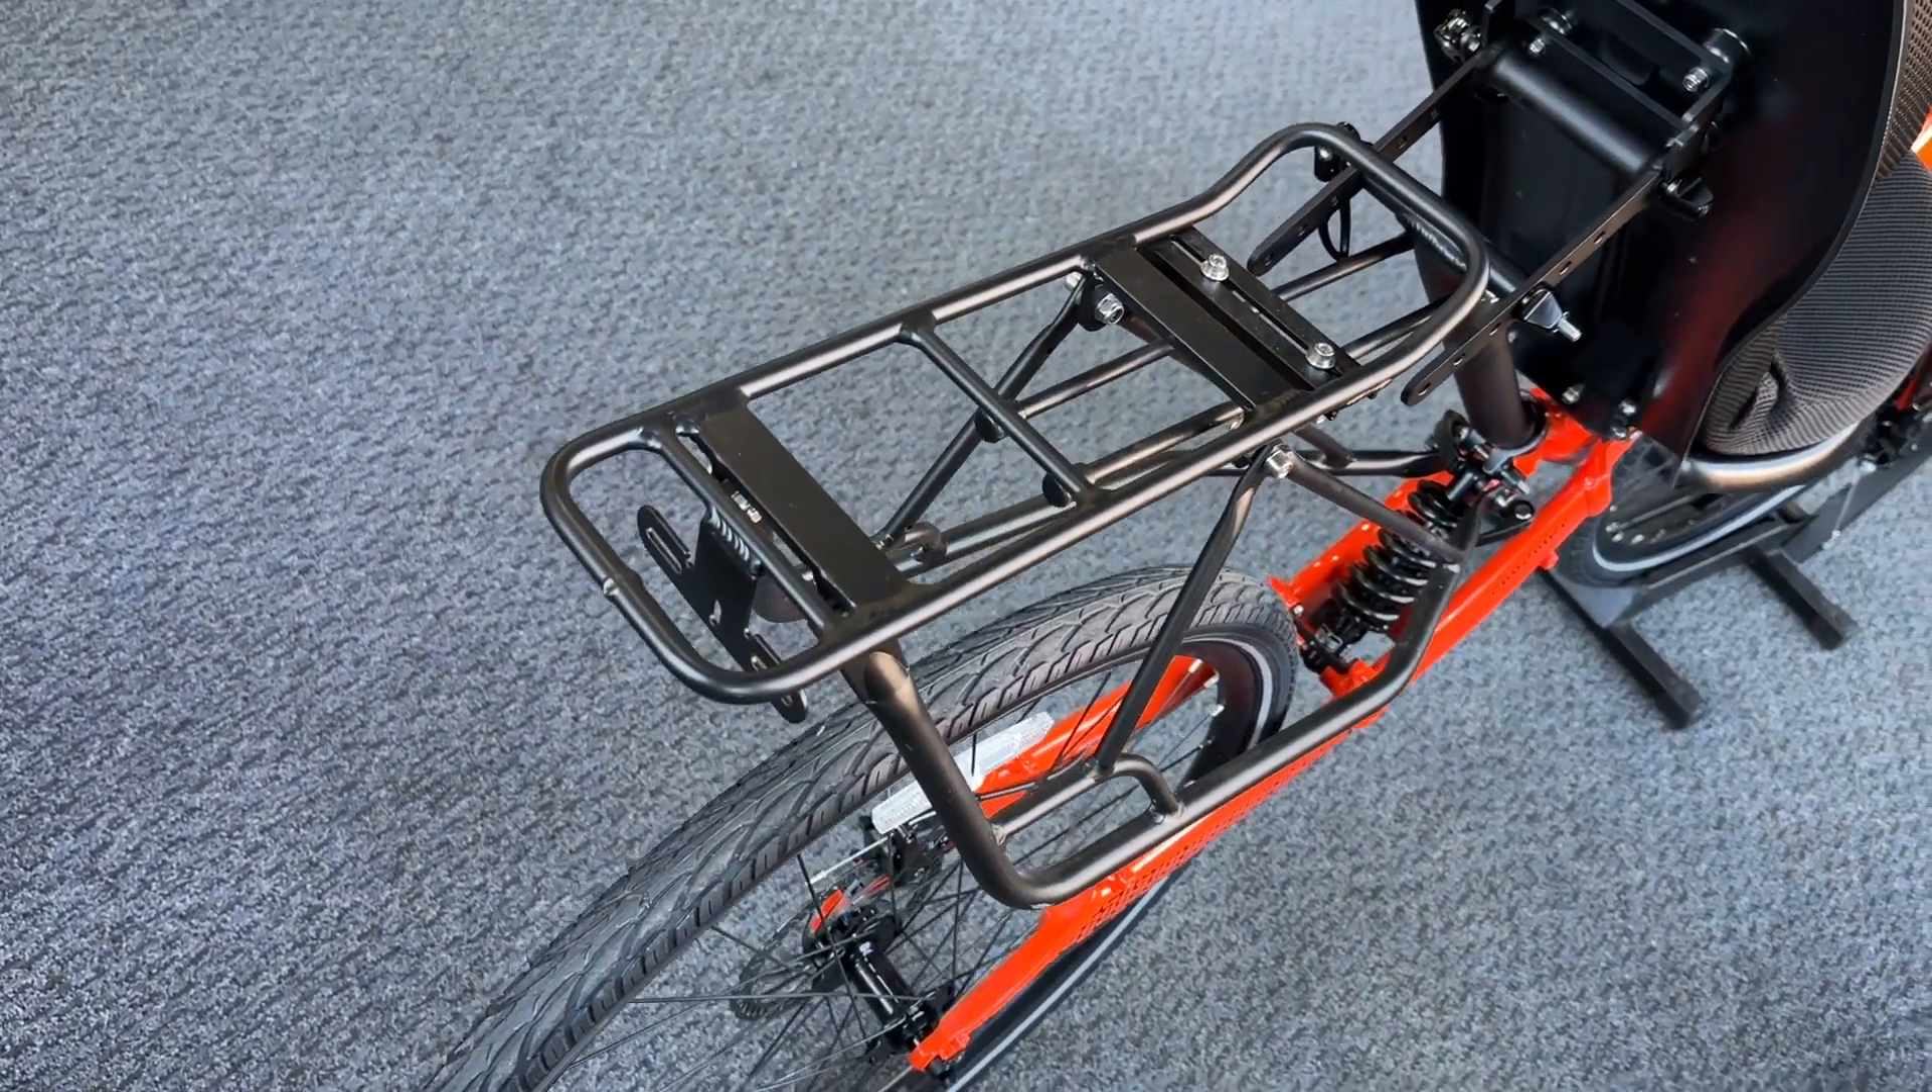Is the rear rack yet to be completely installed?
No.